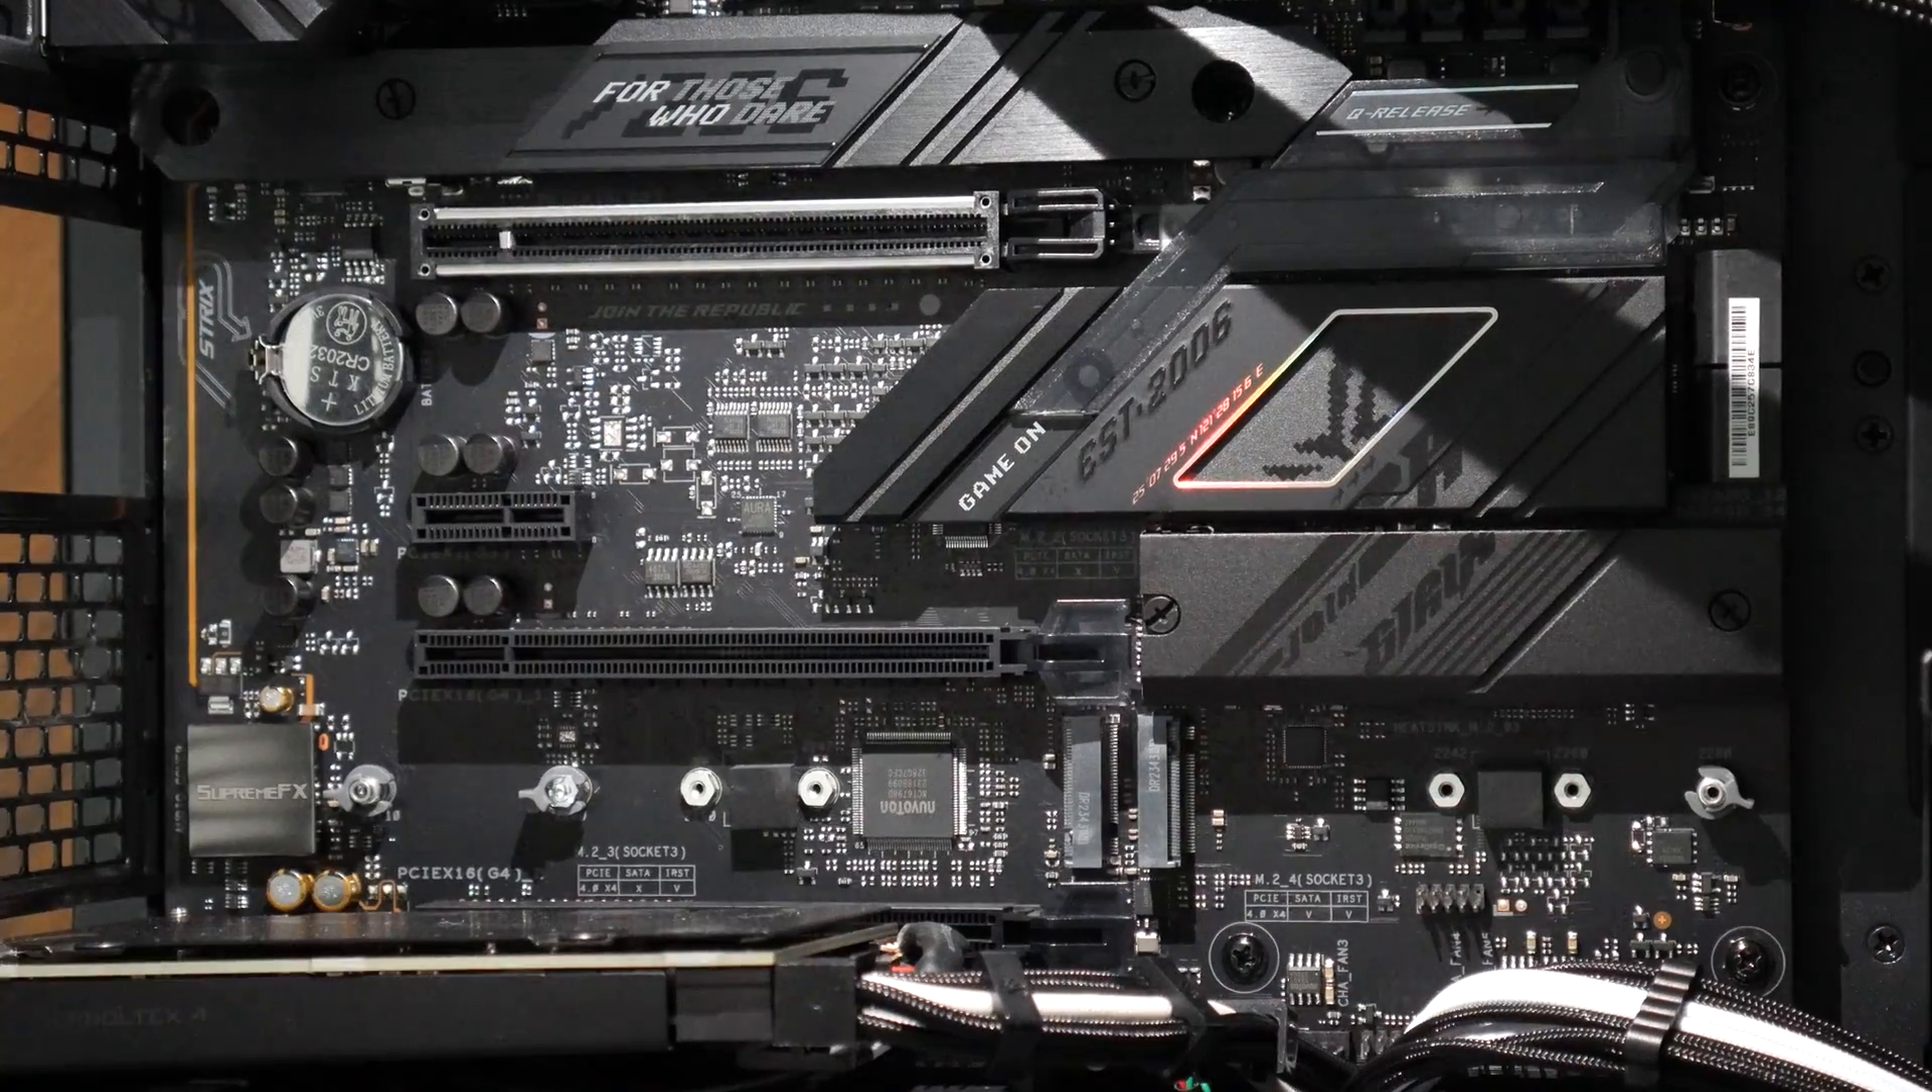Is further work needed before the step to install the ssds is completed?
Yes.